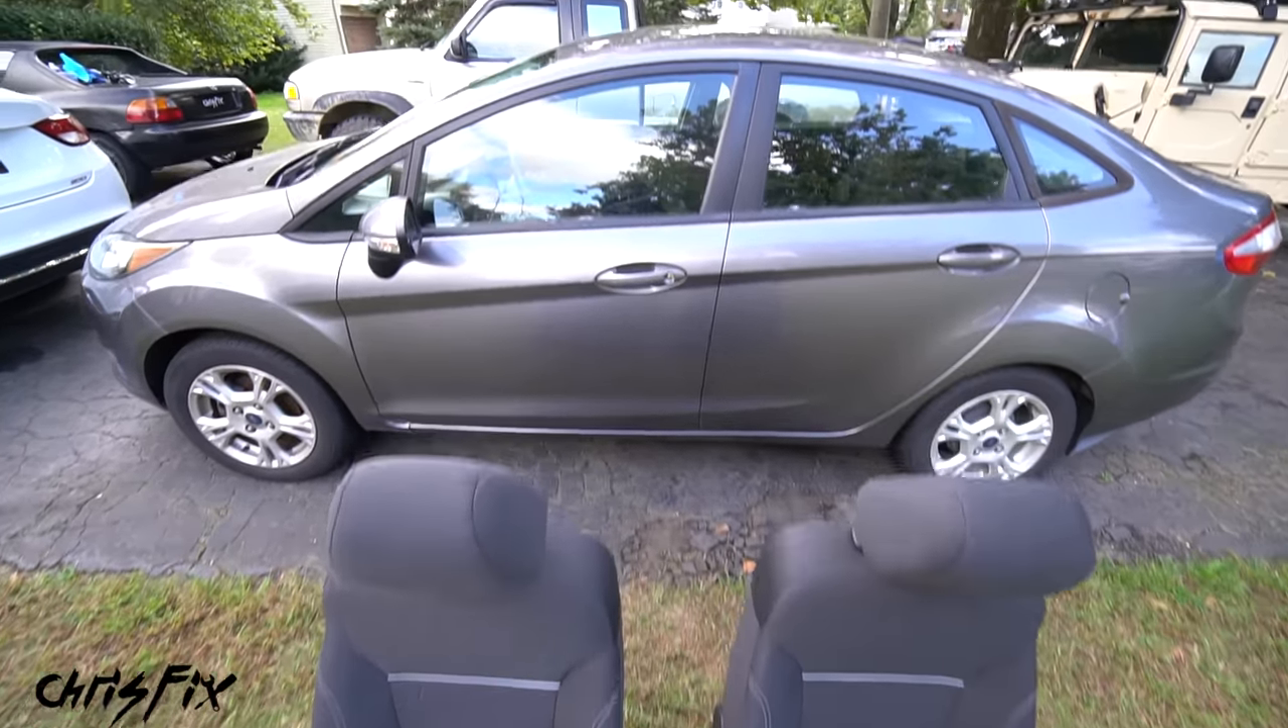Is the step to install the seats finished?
No.